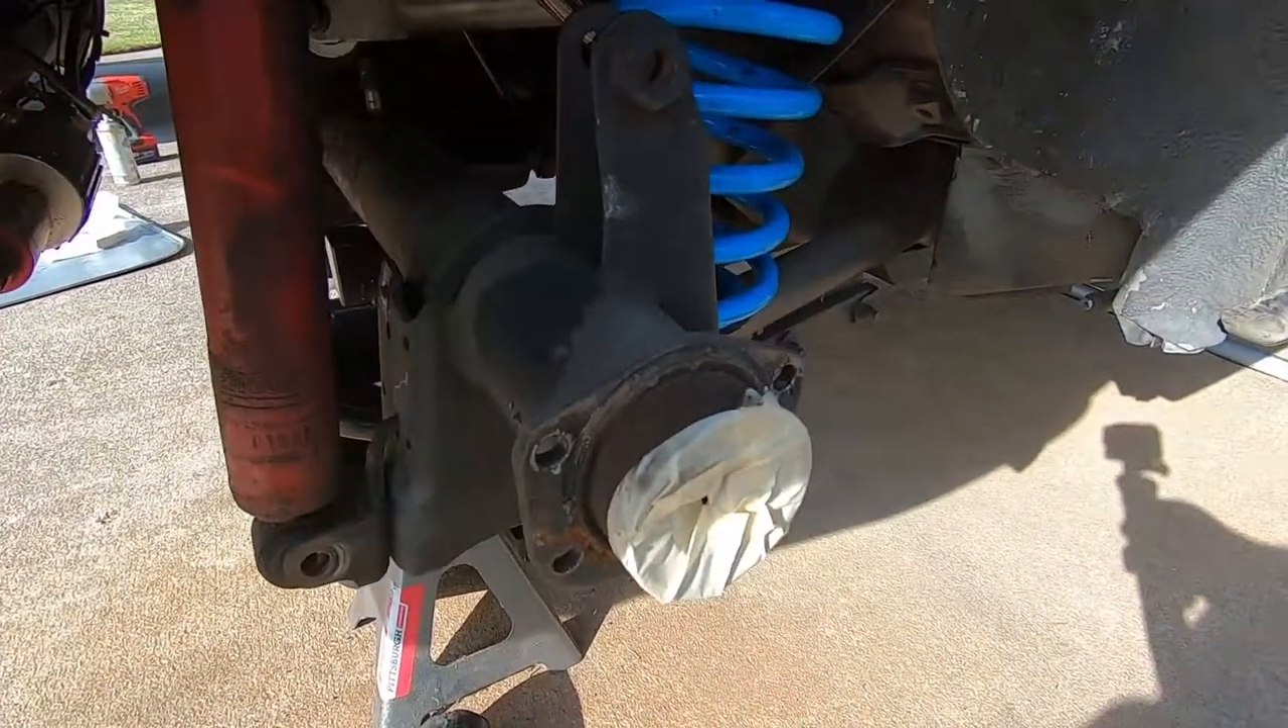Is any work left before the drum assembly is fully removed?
No.